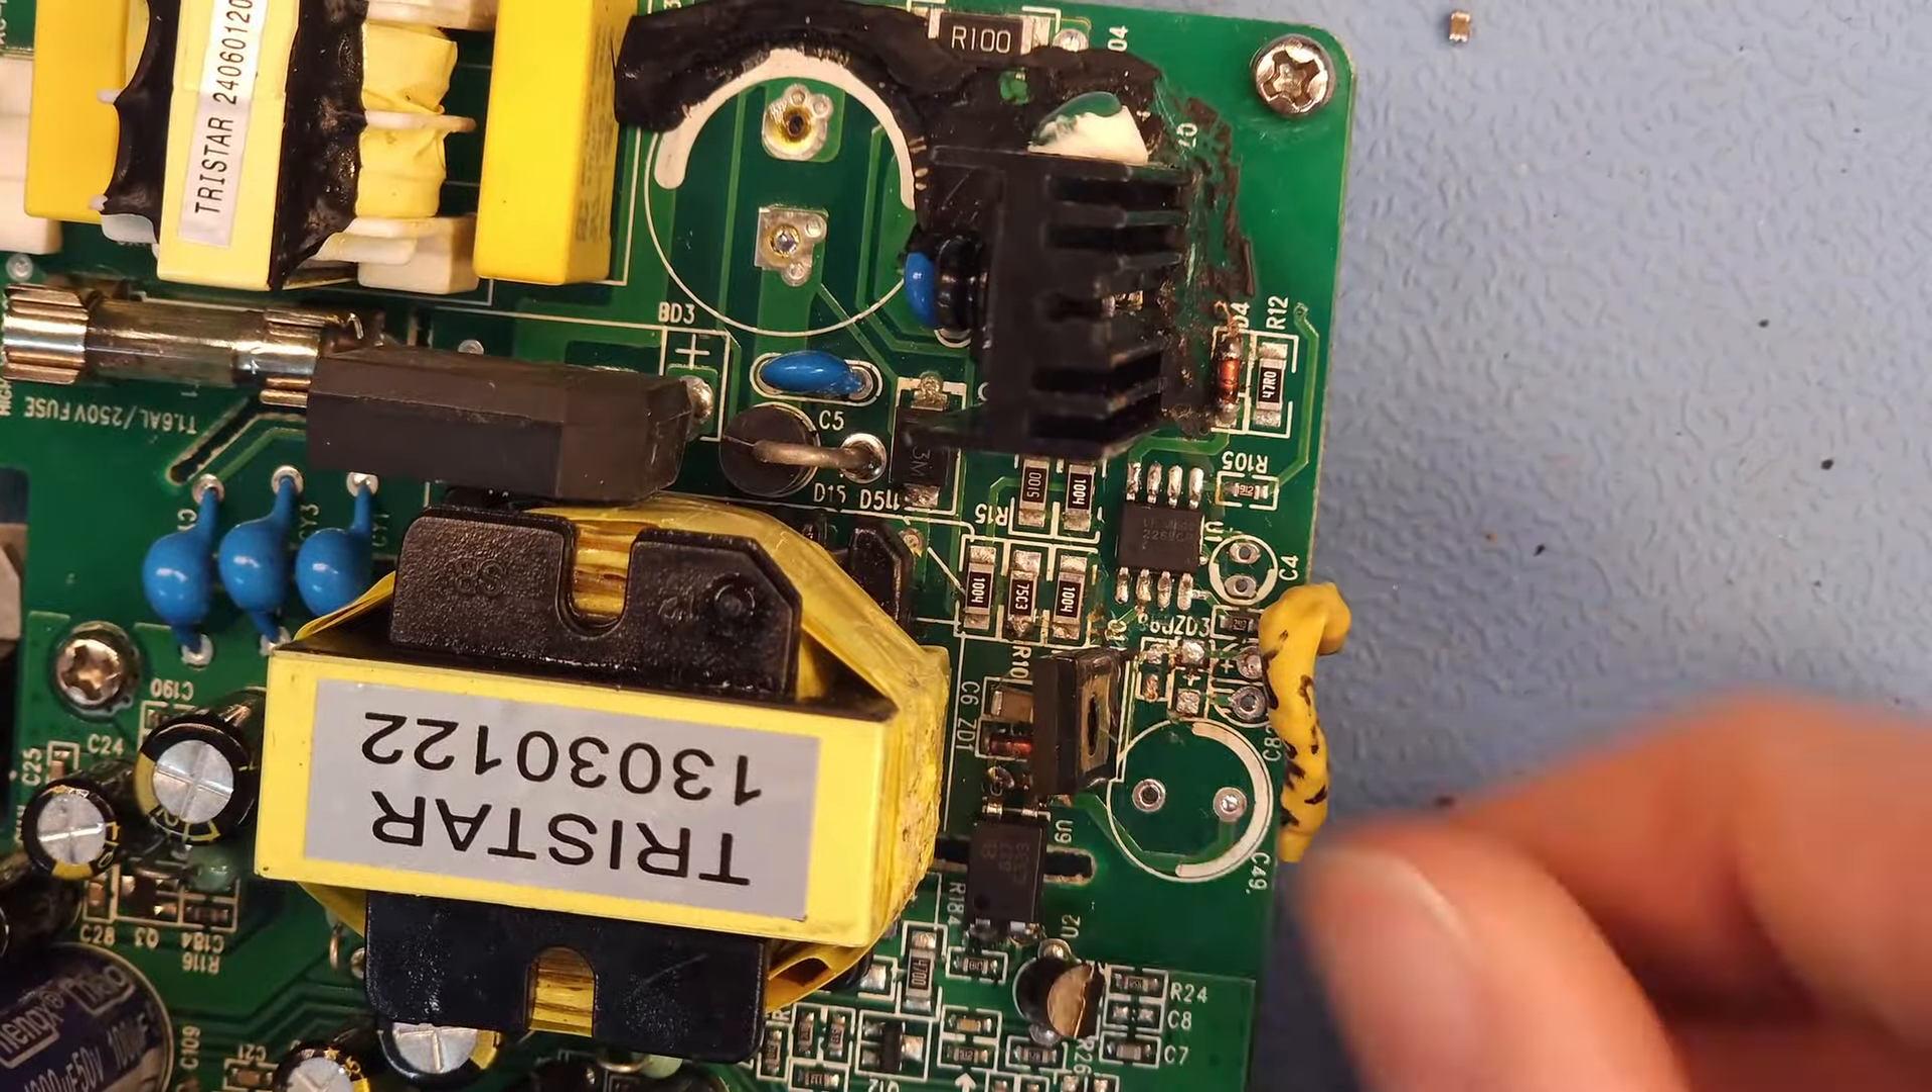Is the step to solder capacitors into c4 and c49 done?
No.